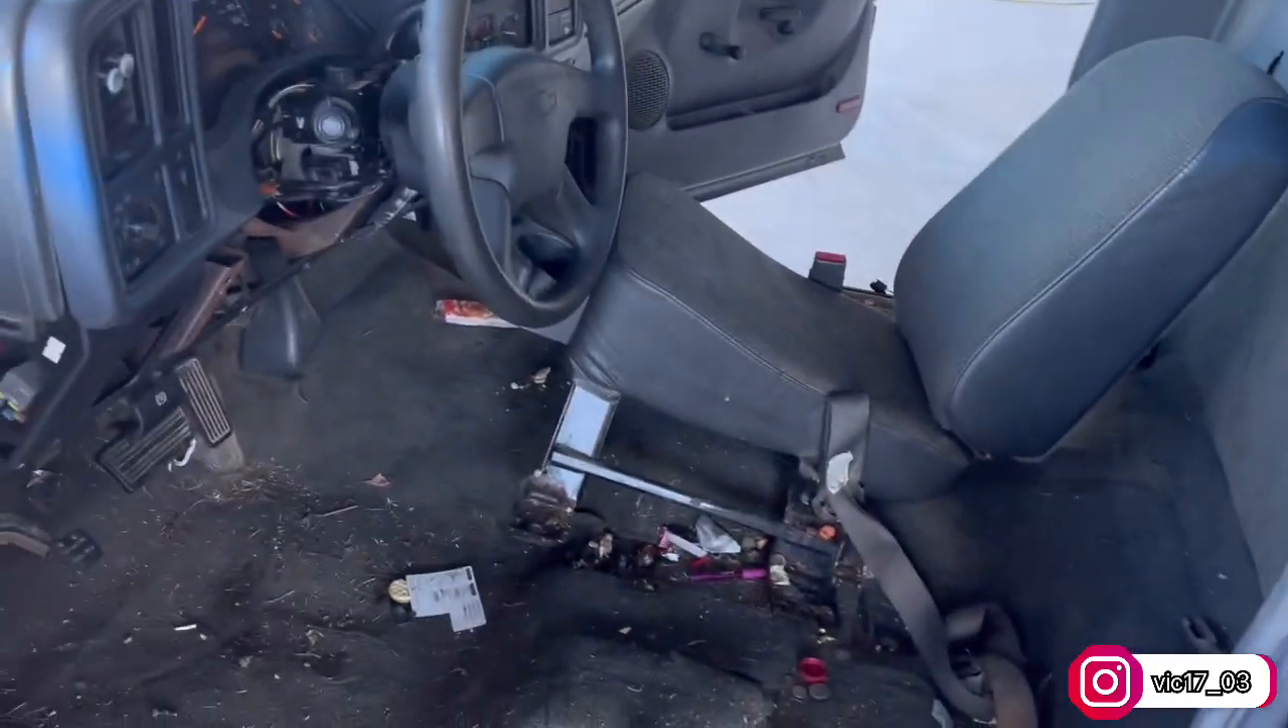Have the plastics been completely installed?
No.